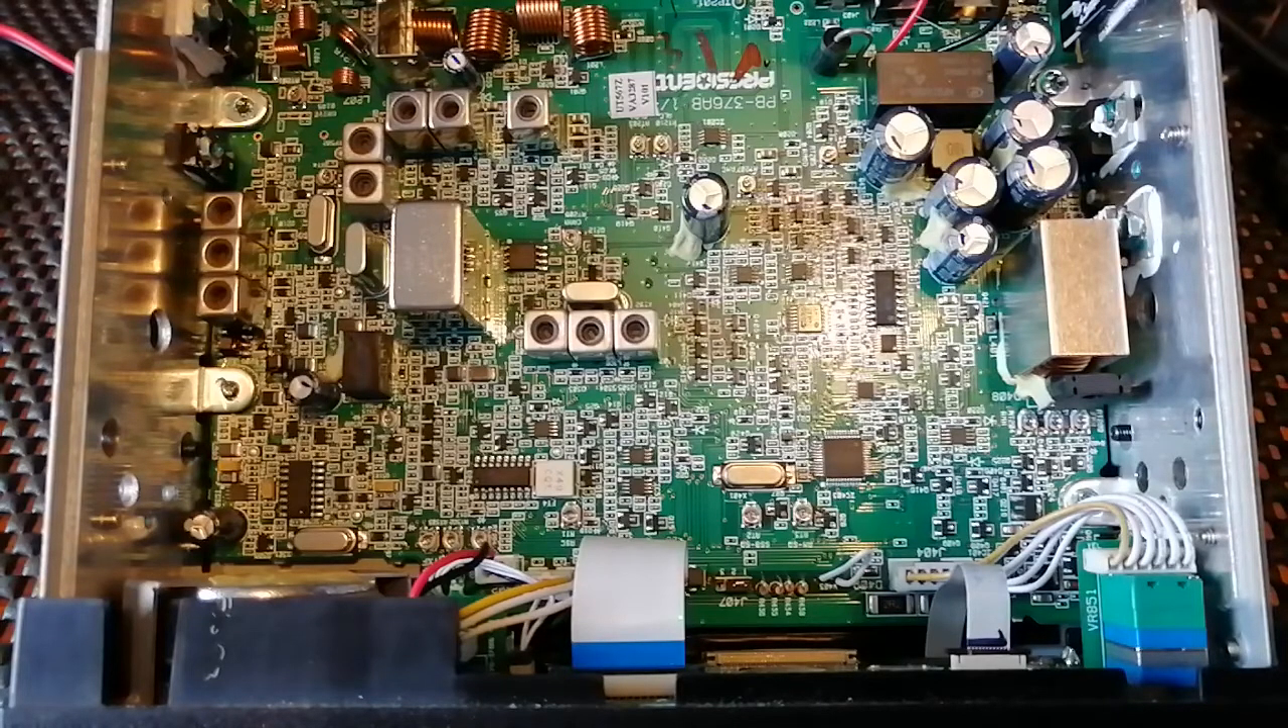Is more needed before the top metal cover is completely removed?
No.